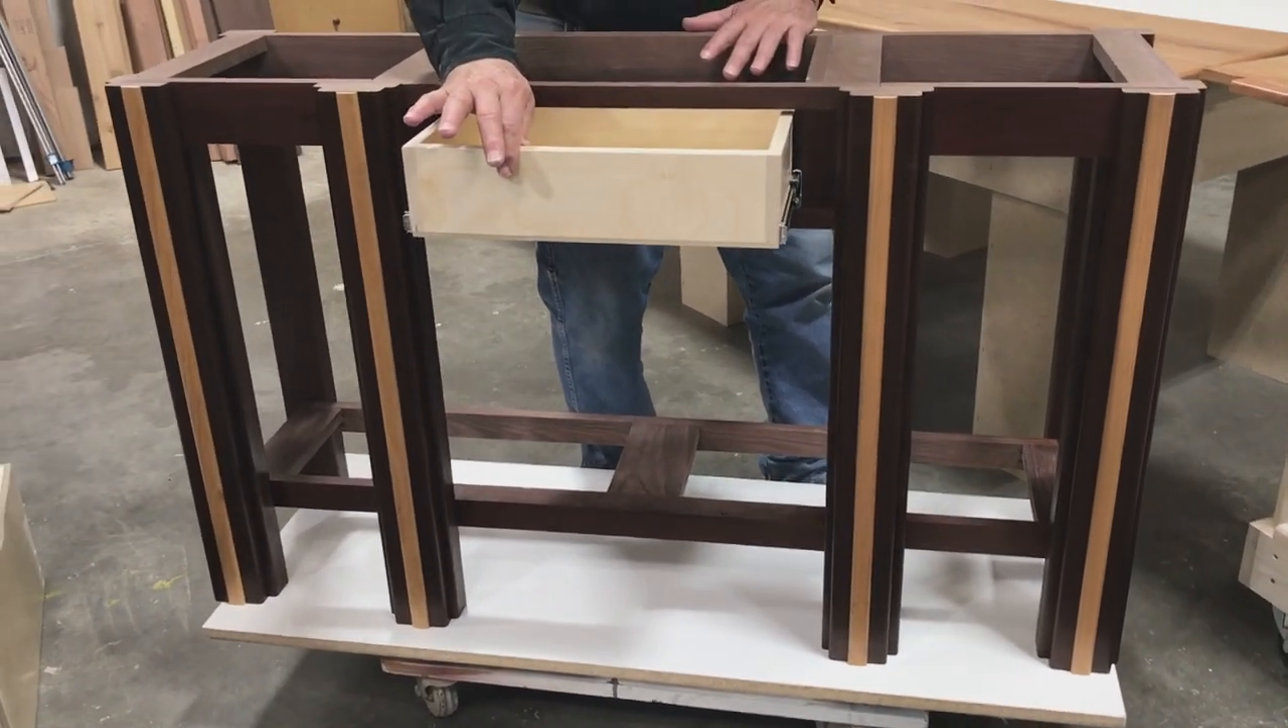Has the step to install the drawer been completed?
Yes.